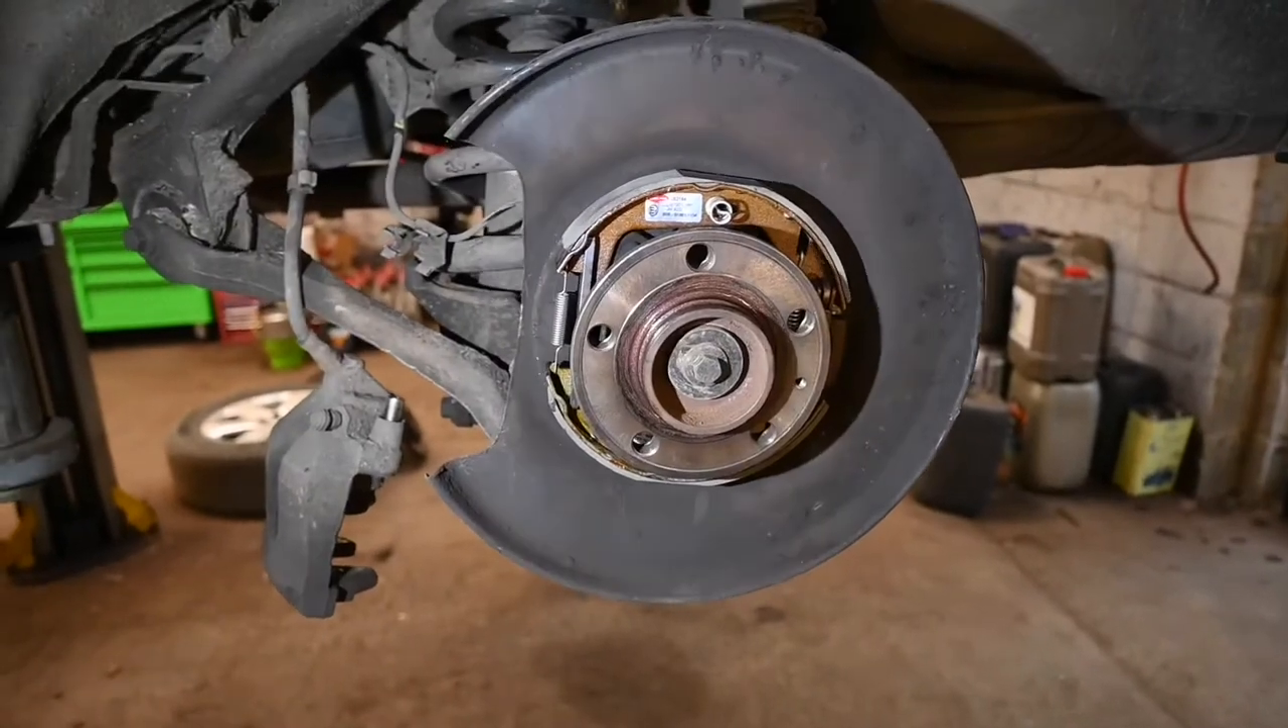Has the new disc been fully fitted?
No.